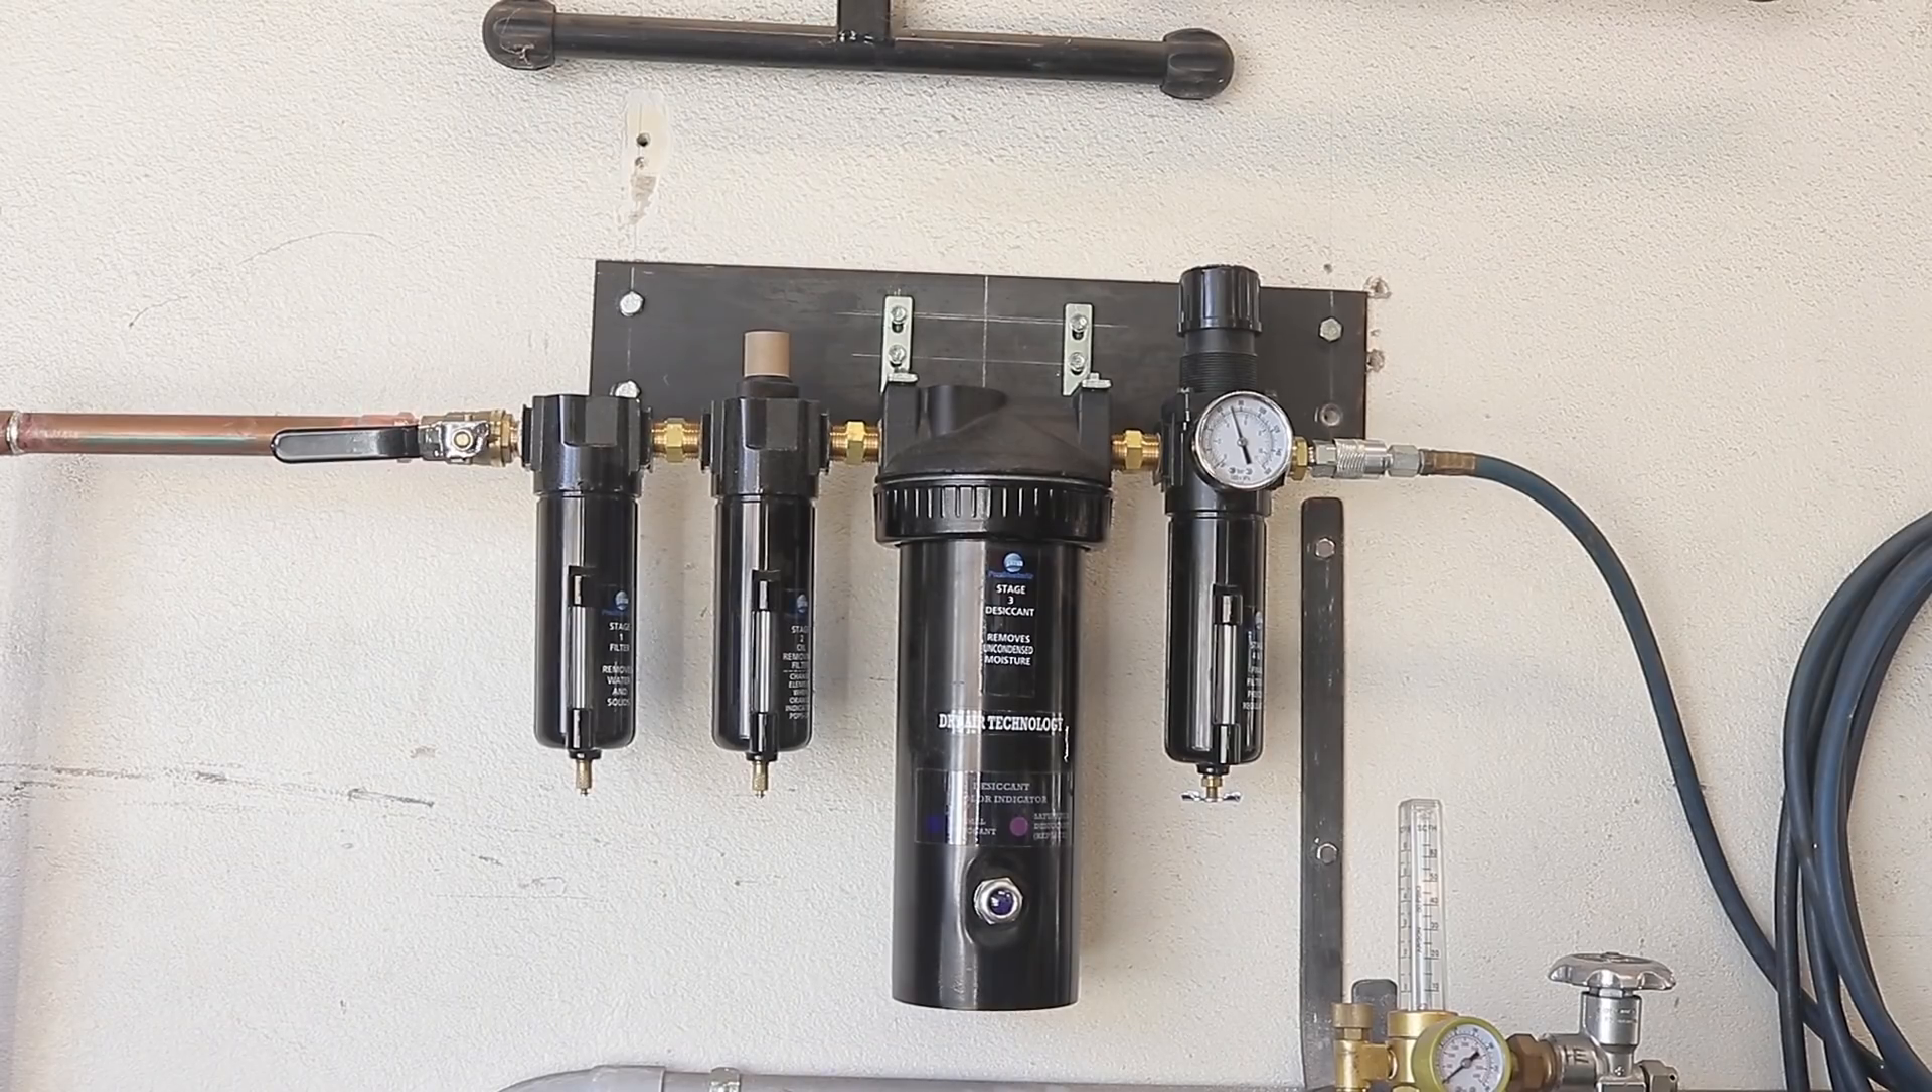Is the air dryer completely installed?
Yes.